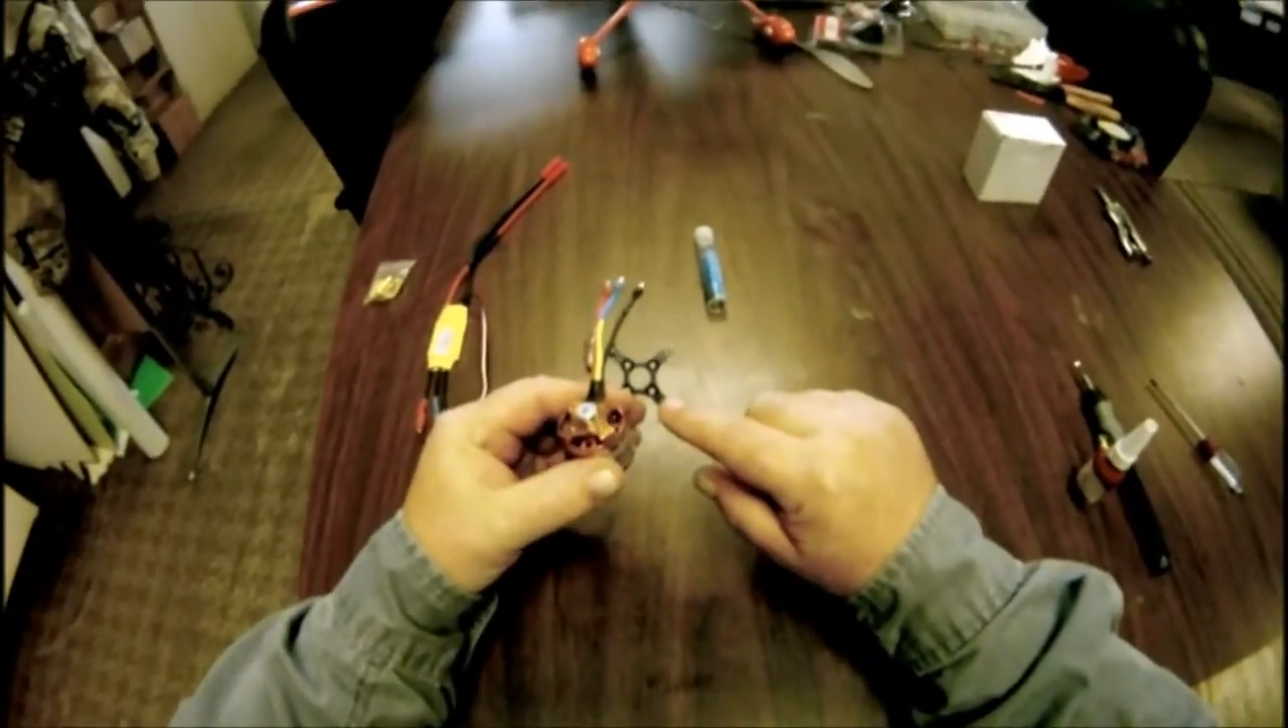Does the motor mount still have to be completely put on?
Yes.